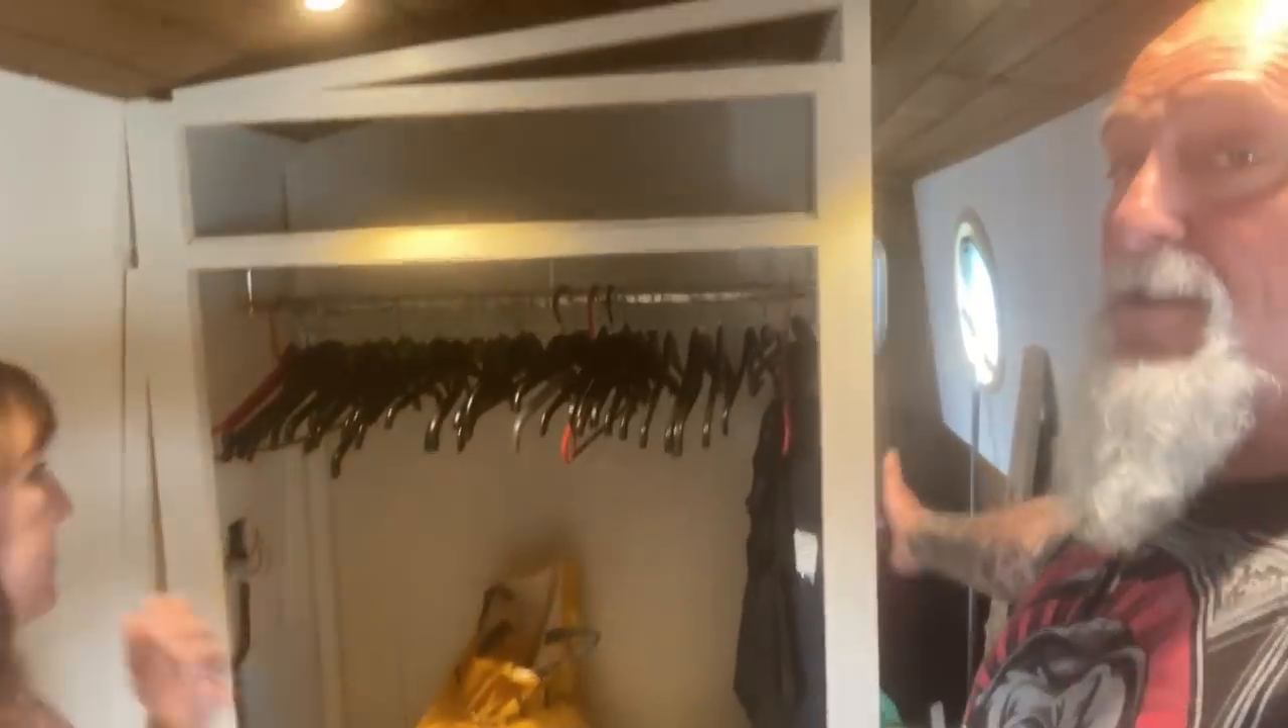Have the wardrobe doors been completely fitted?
No.